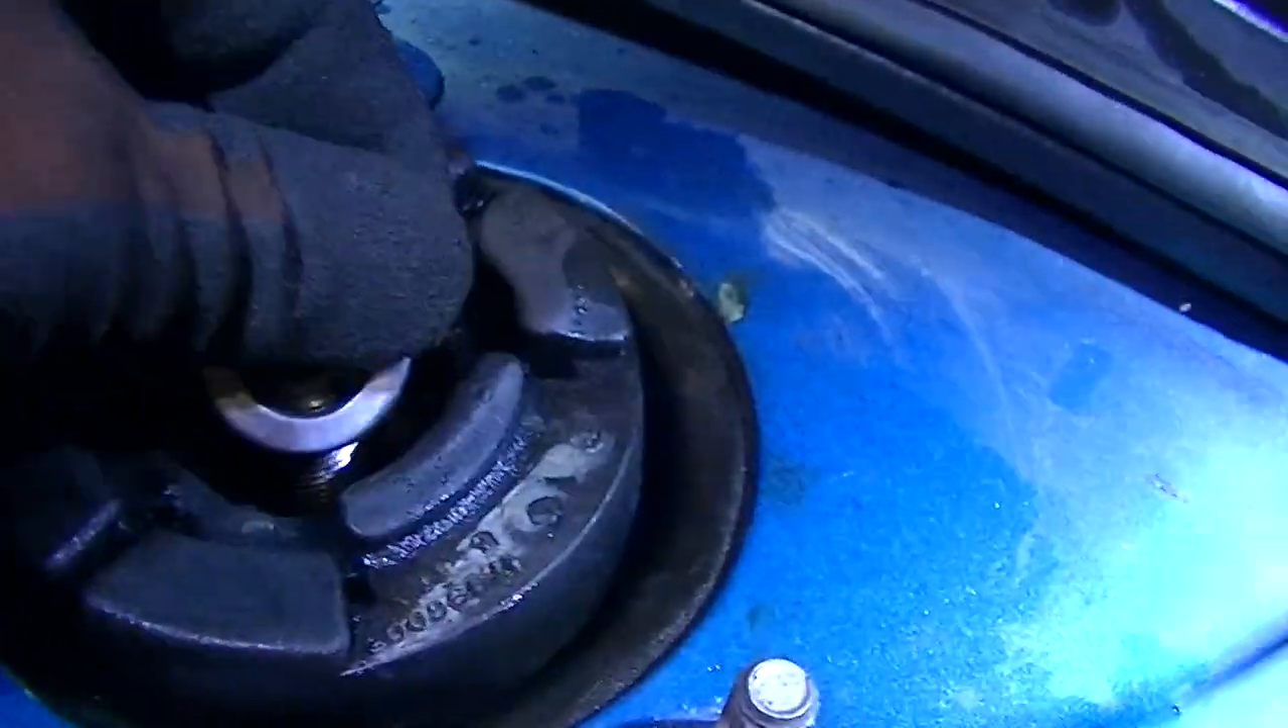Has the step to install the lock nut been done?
No.